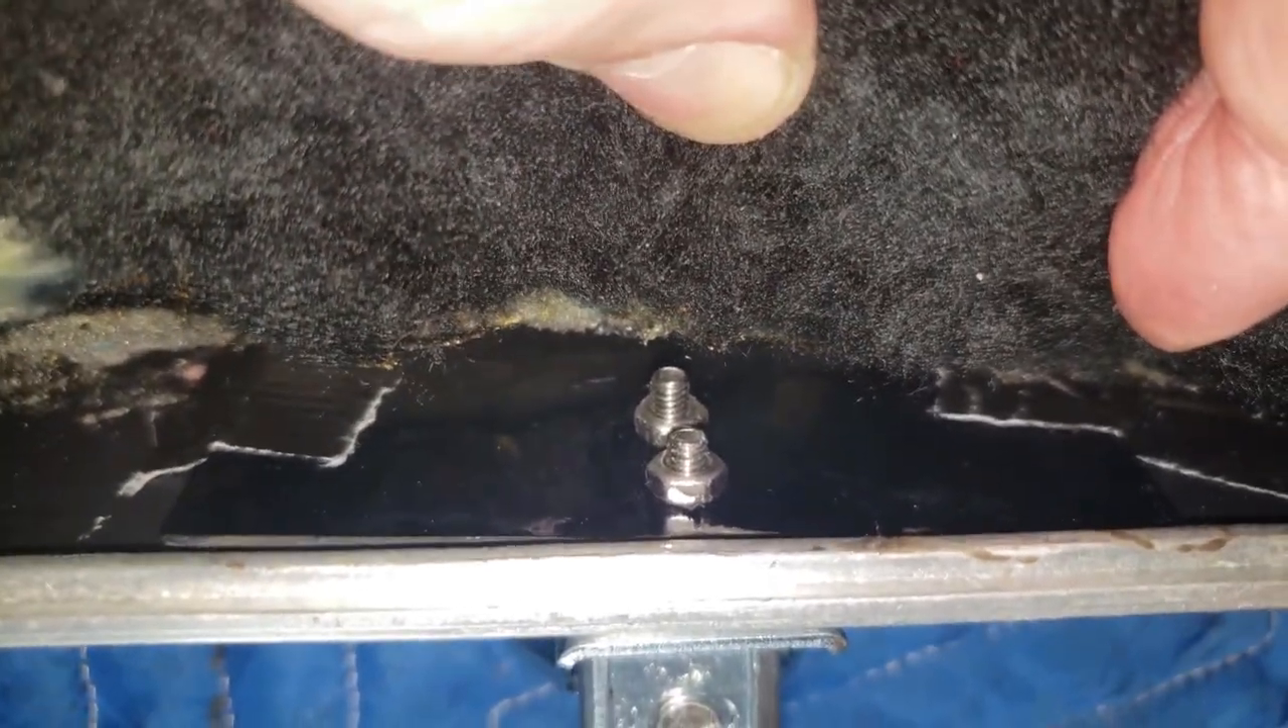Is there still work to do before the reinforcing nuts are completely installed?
No.